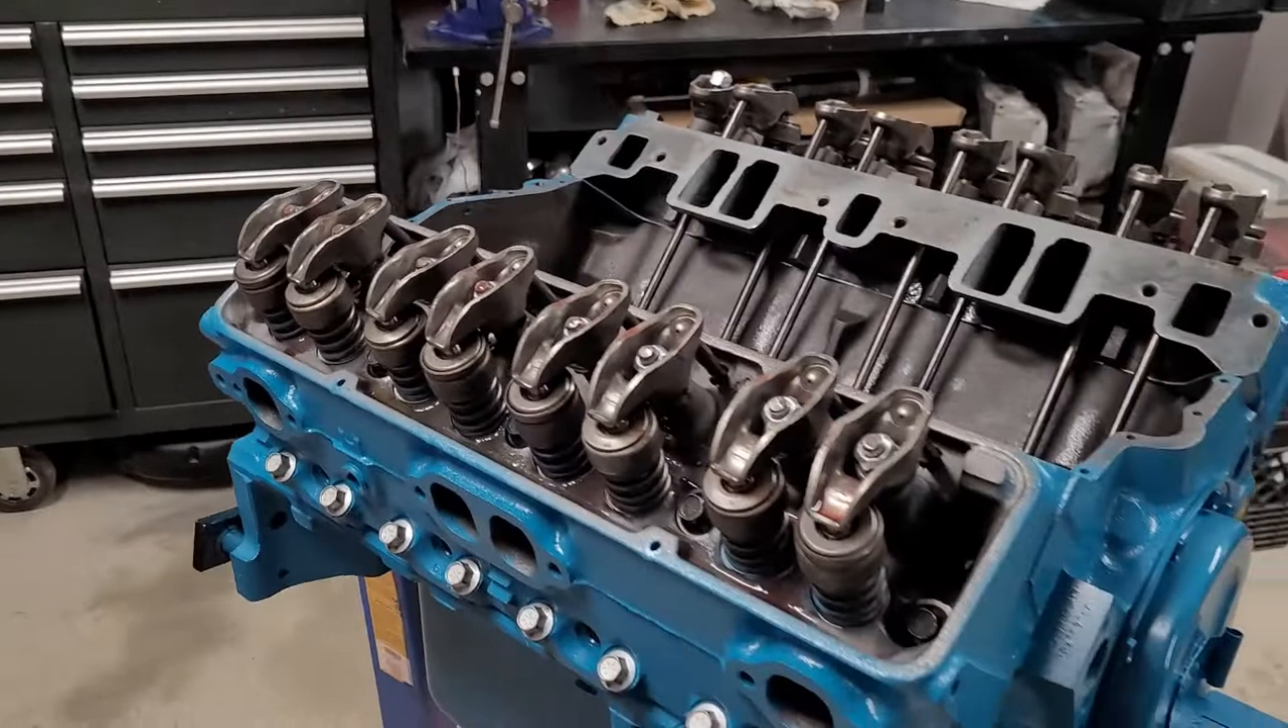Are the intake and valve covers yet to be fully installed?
Yes.